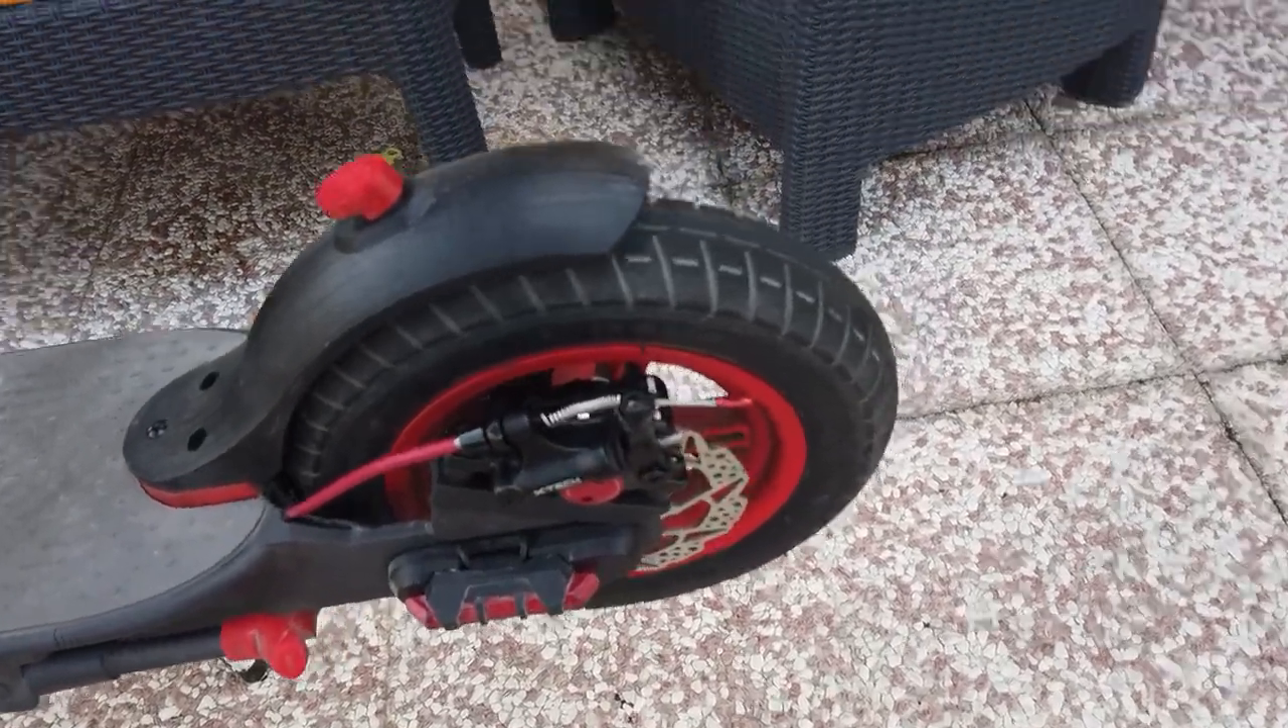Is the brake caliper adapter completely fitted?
Yes.